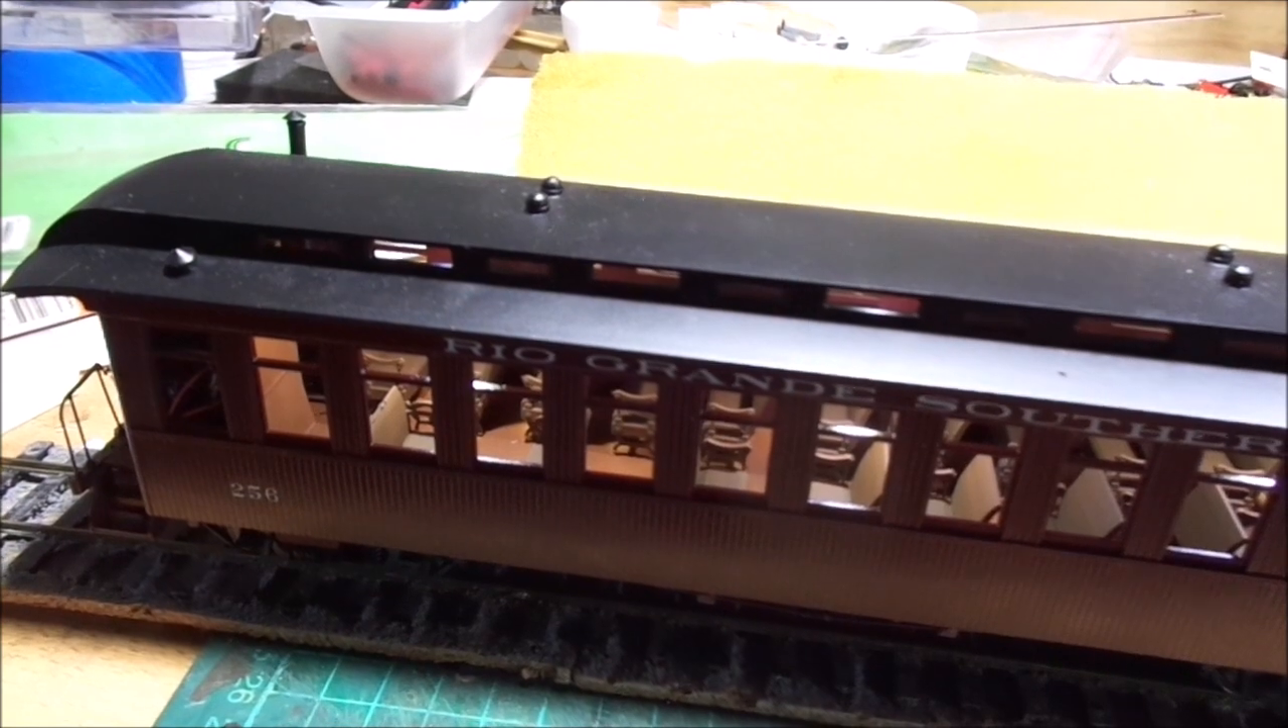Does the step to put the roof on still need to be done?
No.